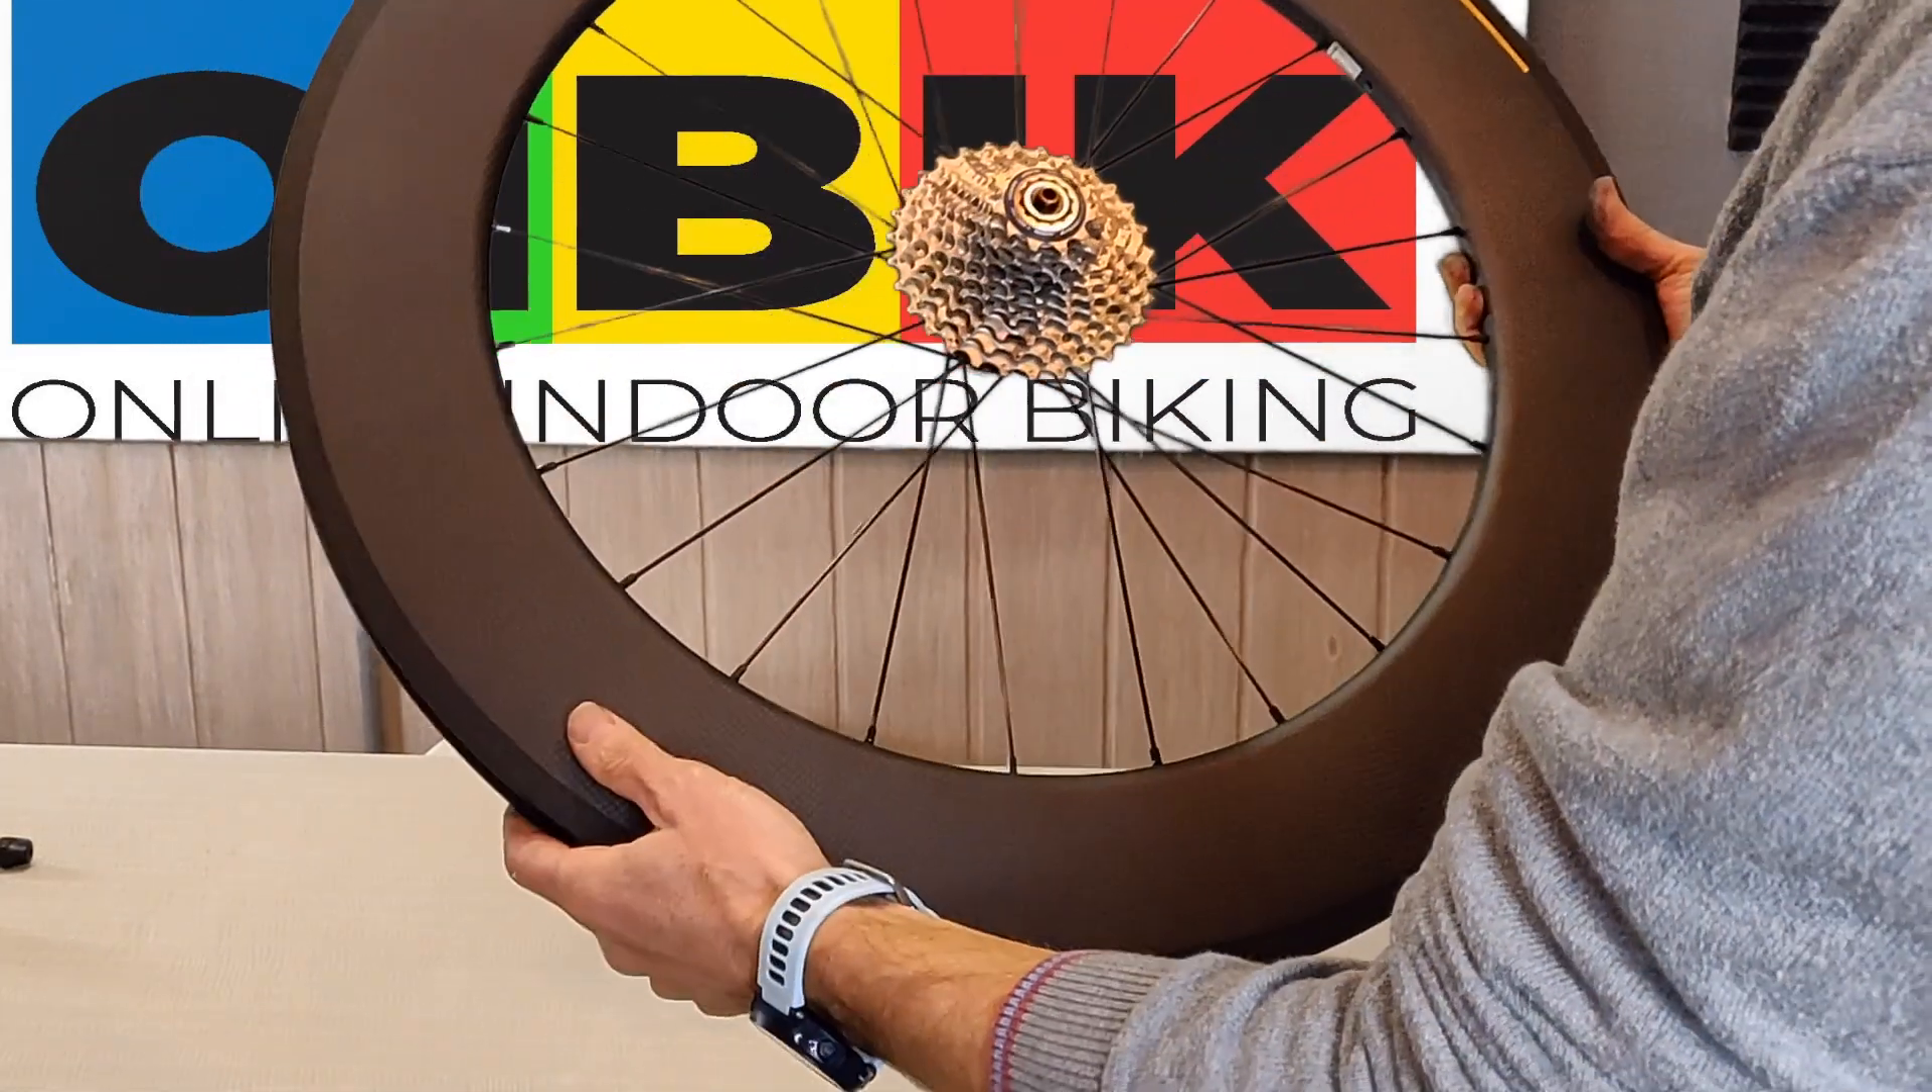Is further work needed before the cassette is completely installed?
No.